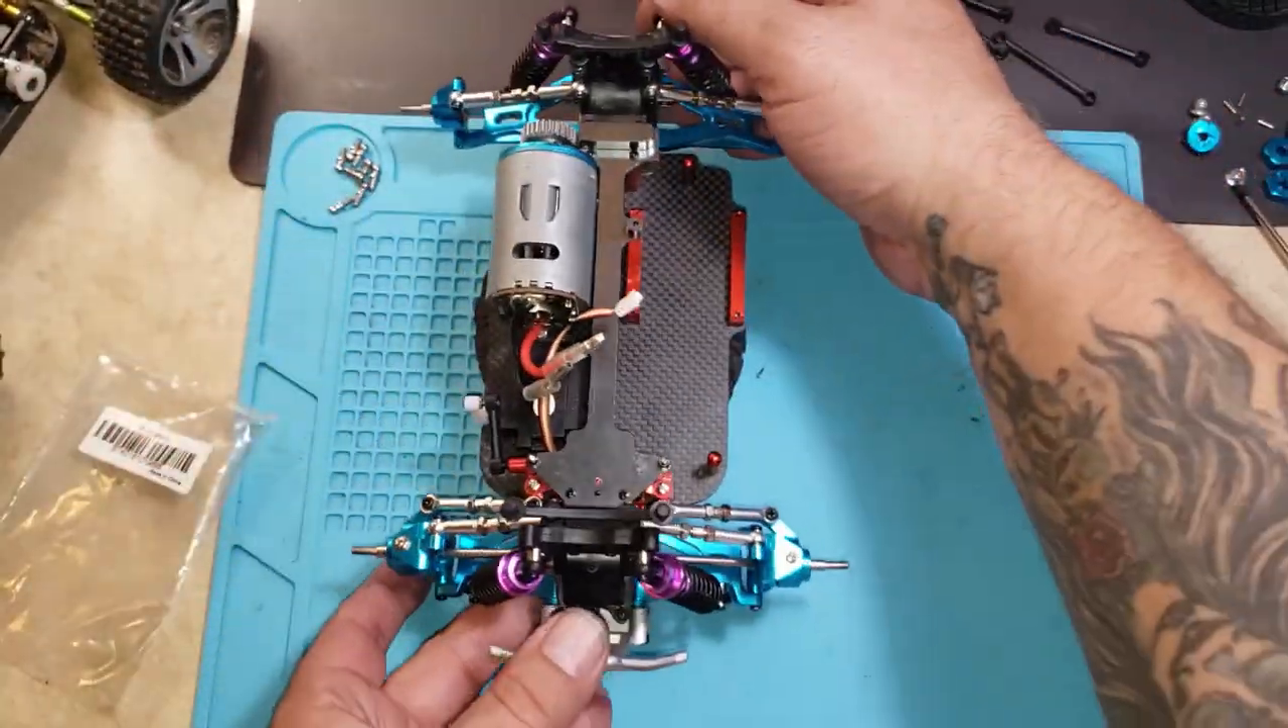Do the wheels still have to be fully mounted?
Yes.